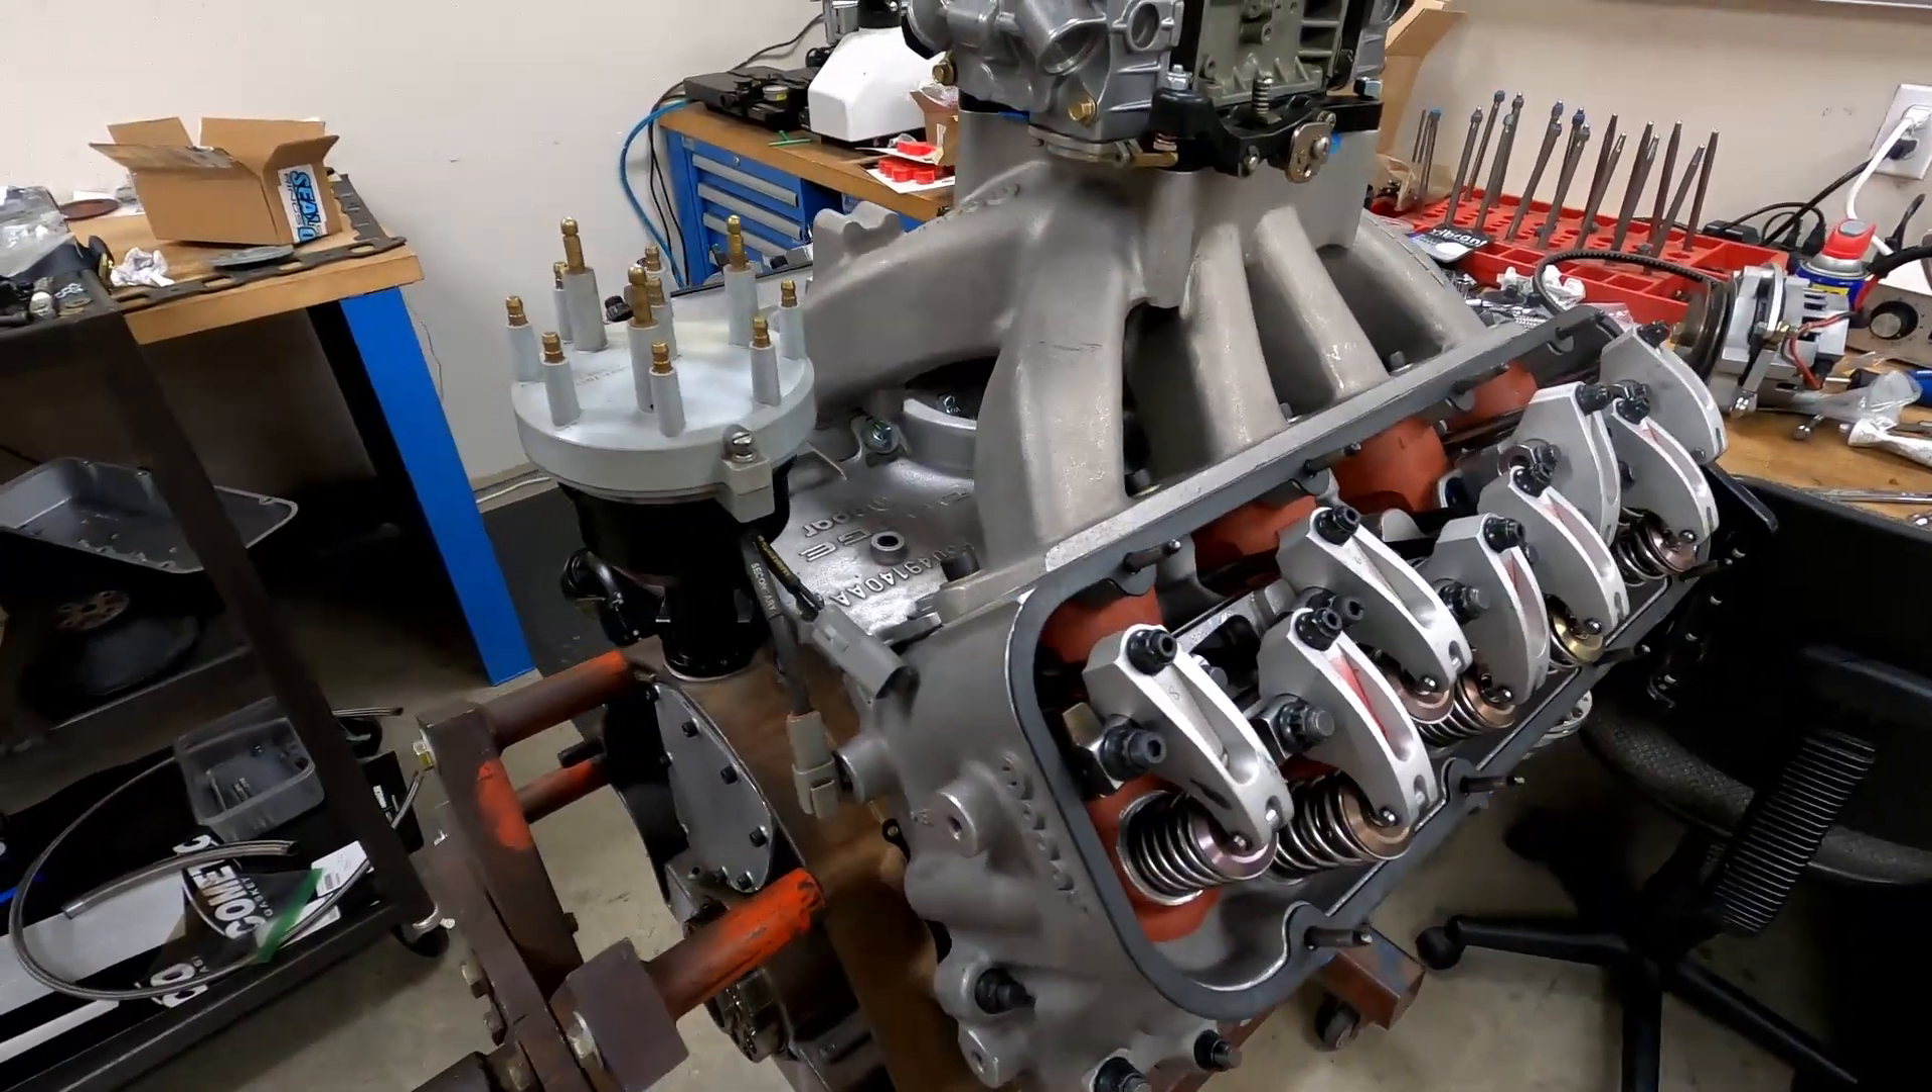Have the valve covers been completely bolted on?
No.